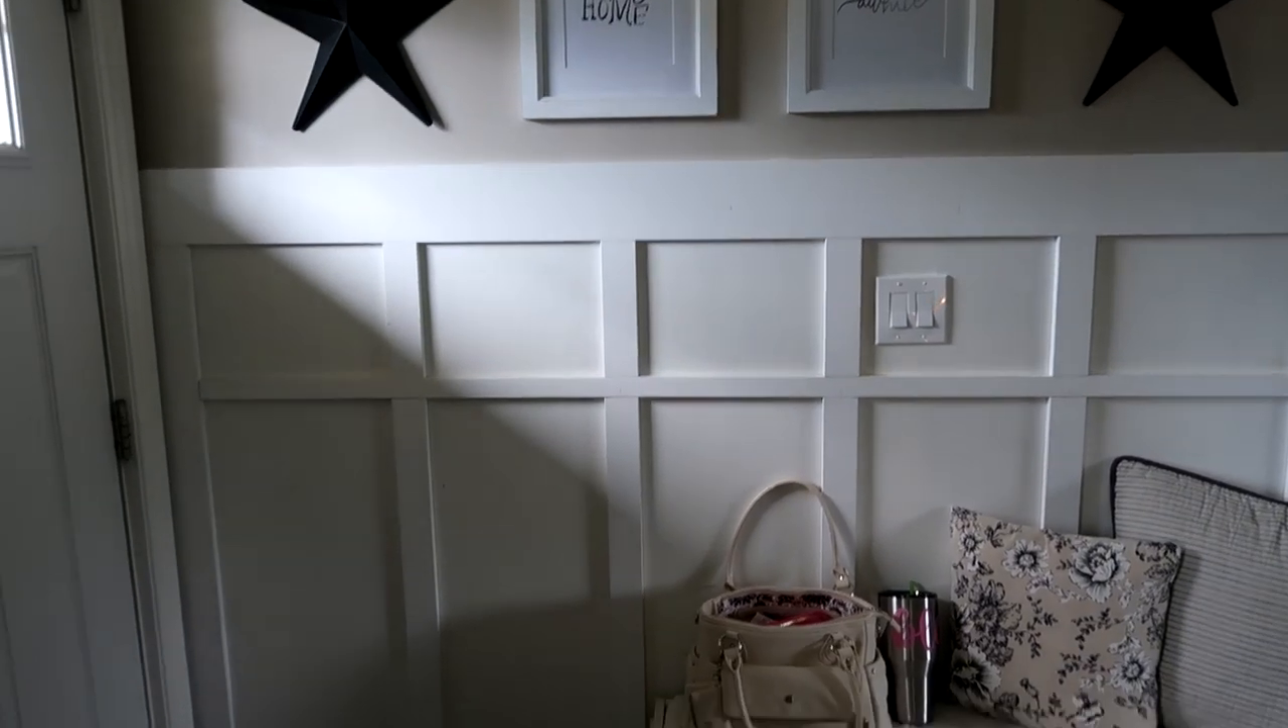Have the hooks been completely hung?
No.